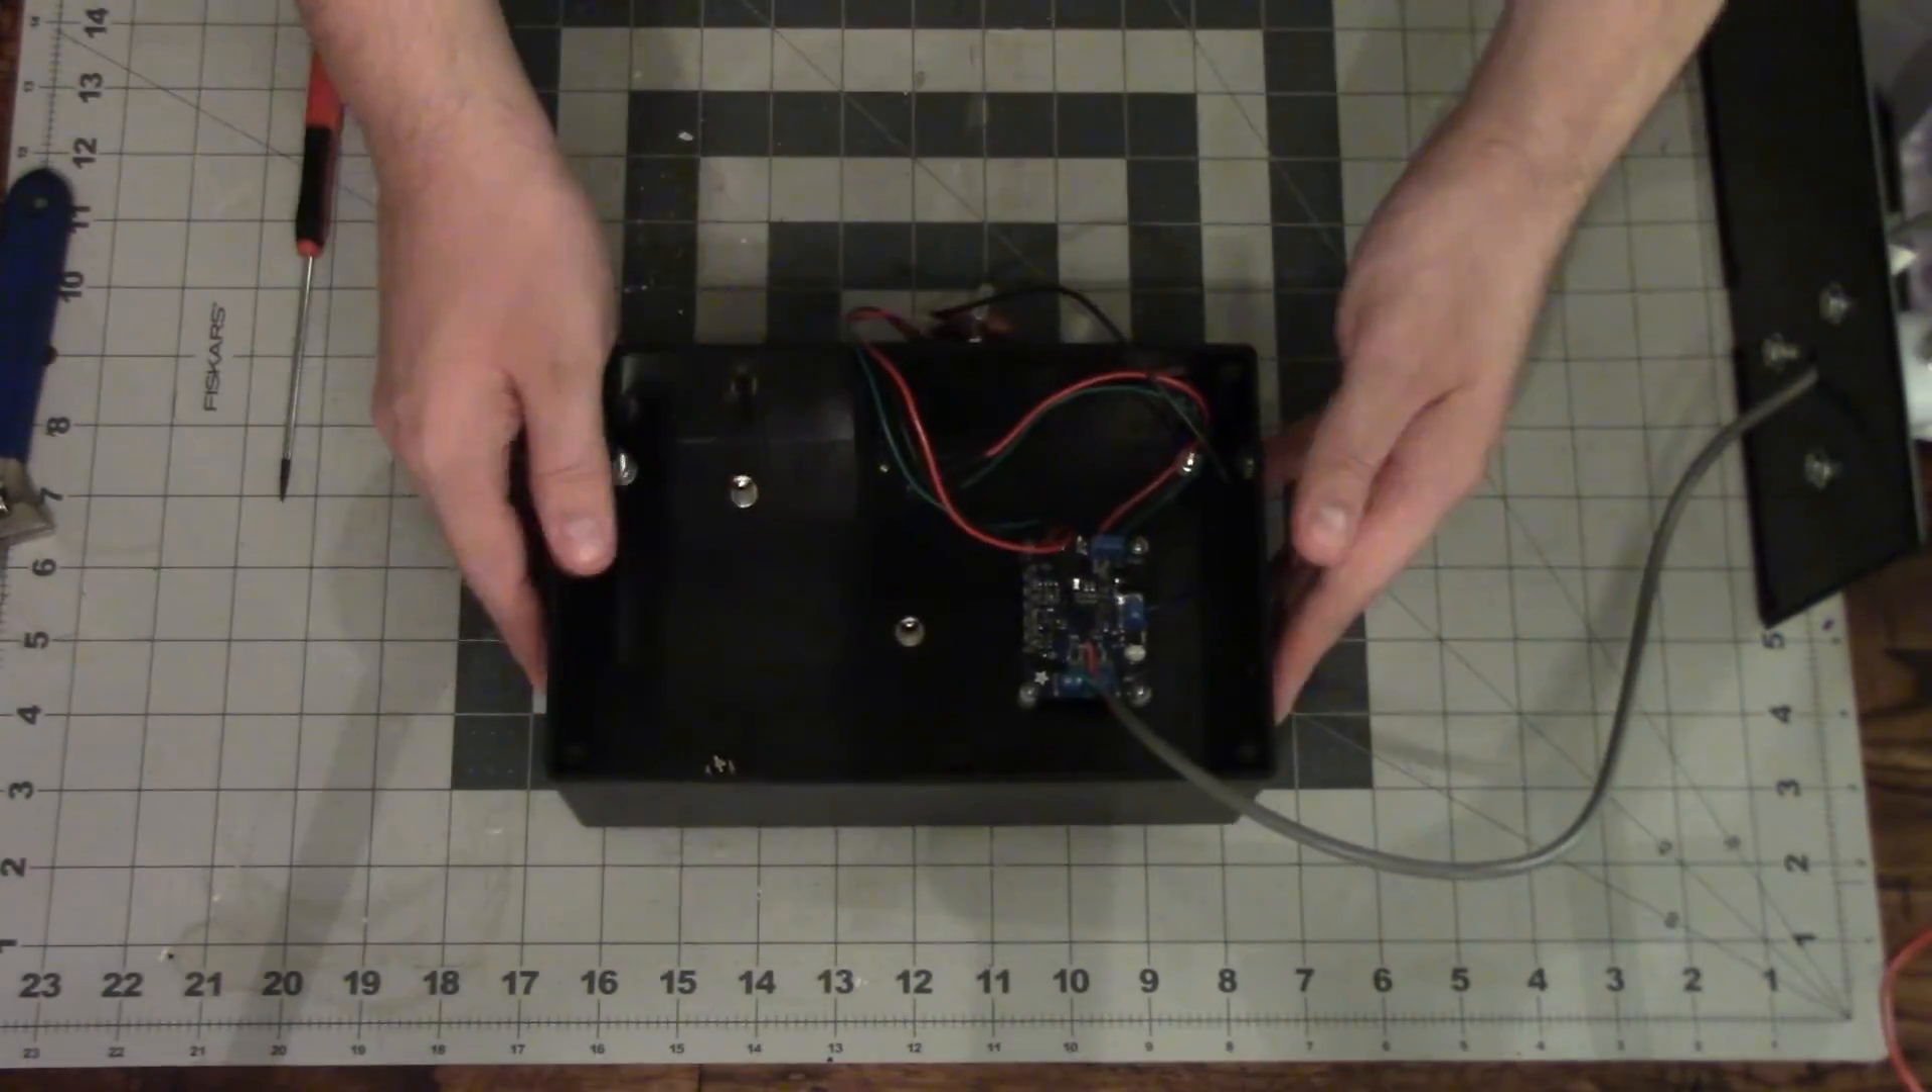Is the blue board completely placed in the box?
Yes.